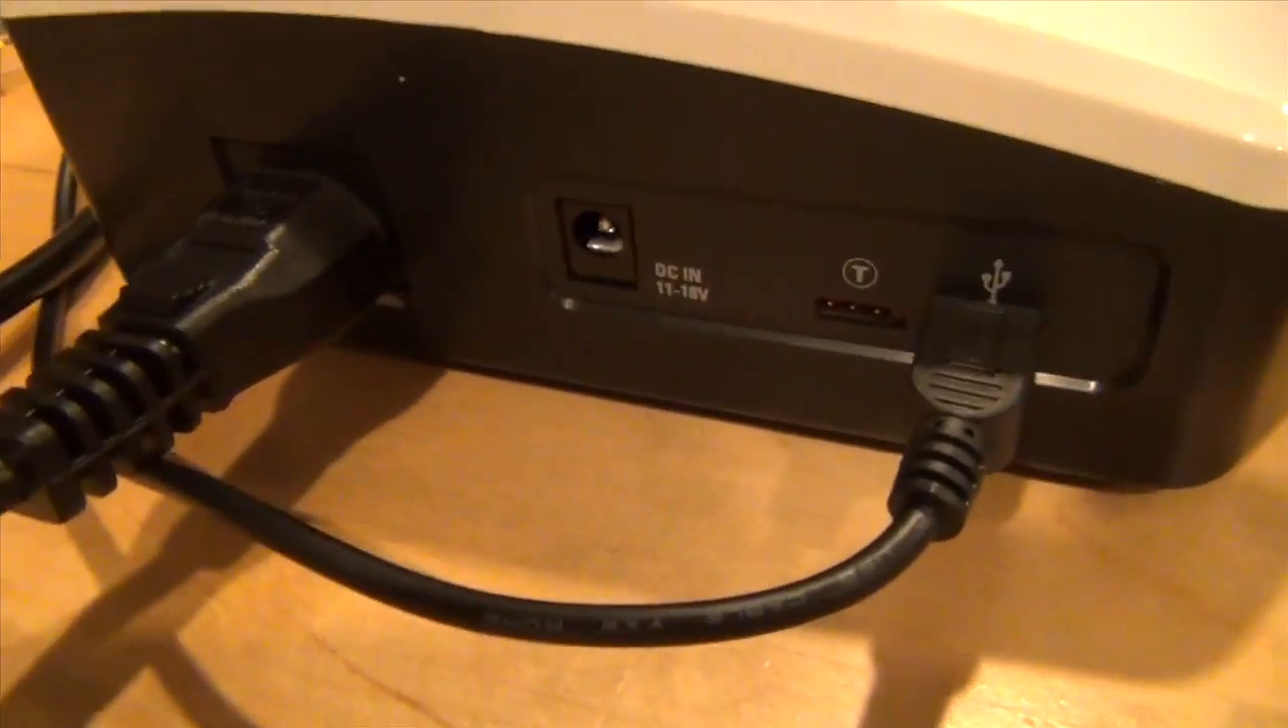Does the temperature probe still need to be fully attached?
Yes.